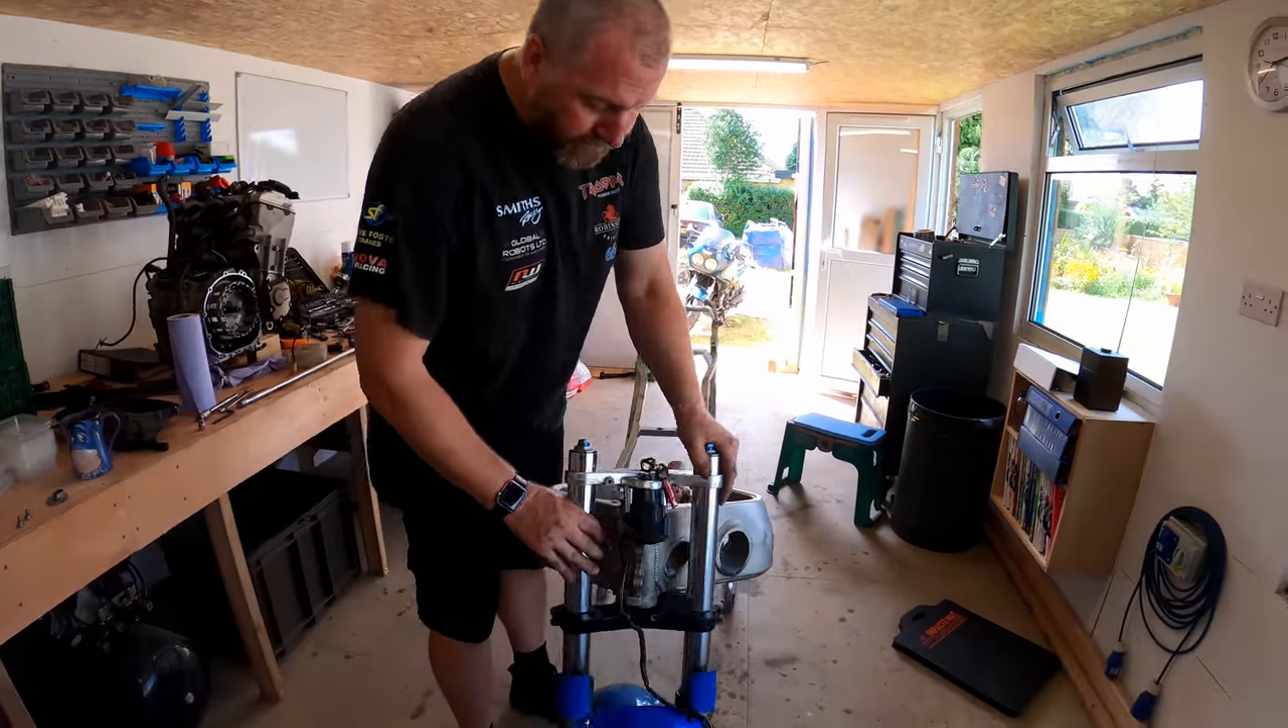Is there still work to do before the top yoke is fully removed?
Yes.